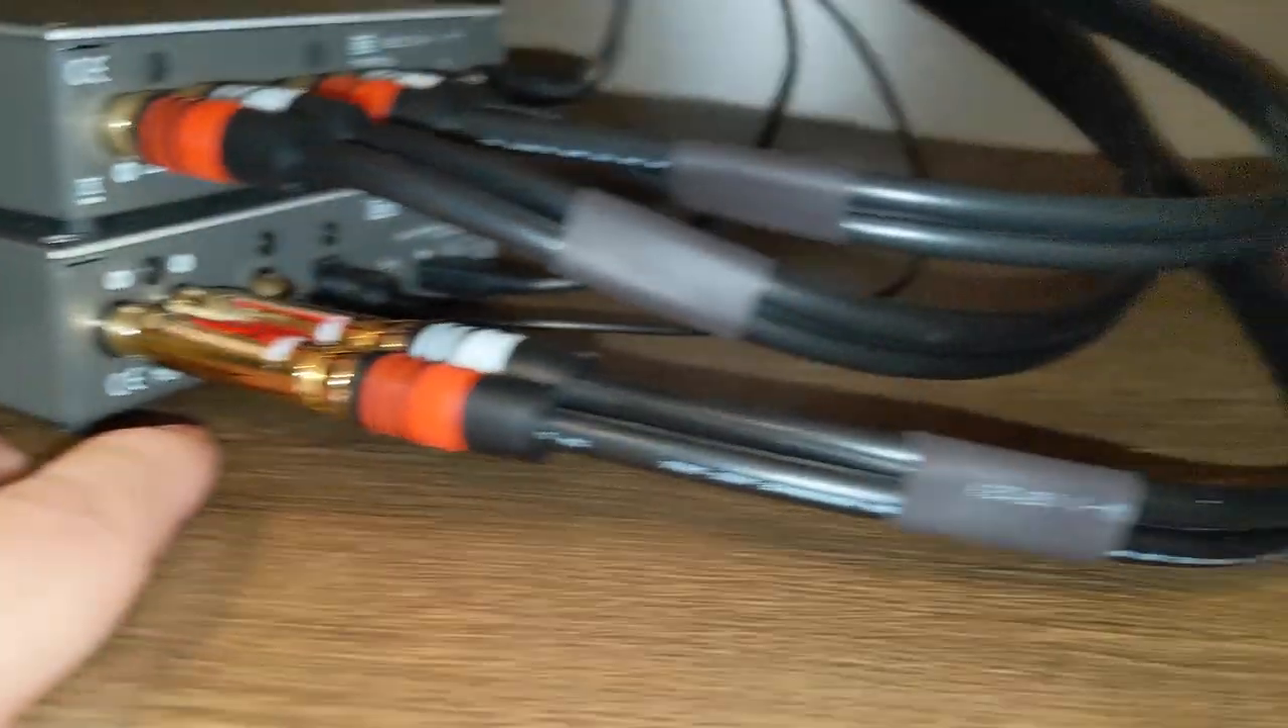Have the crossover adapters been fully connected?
Yes.